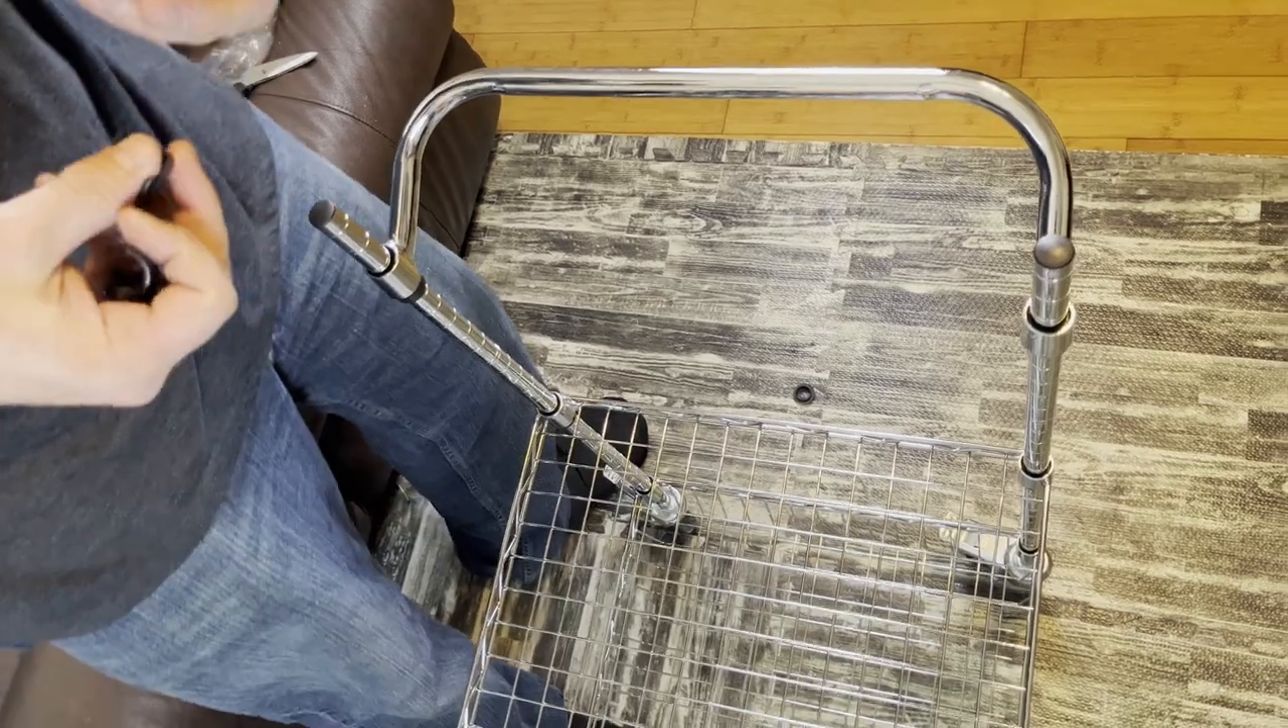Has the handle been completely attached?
Yes.